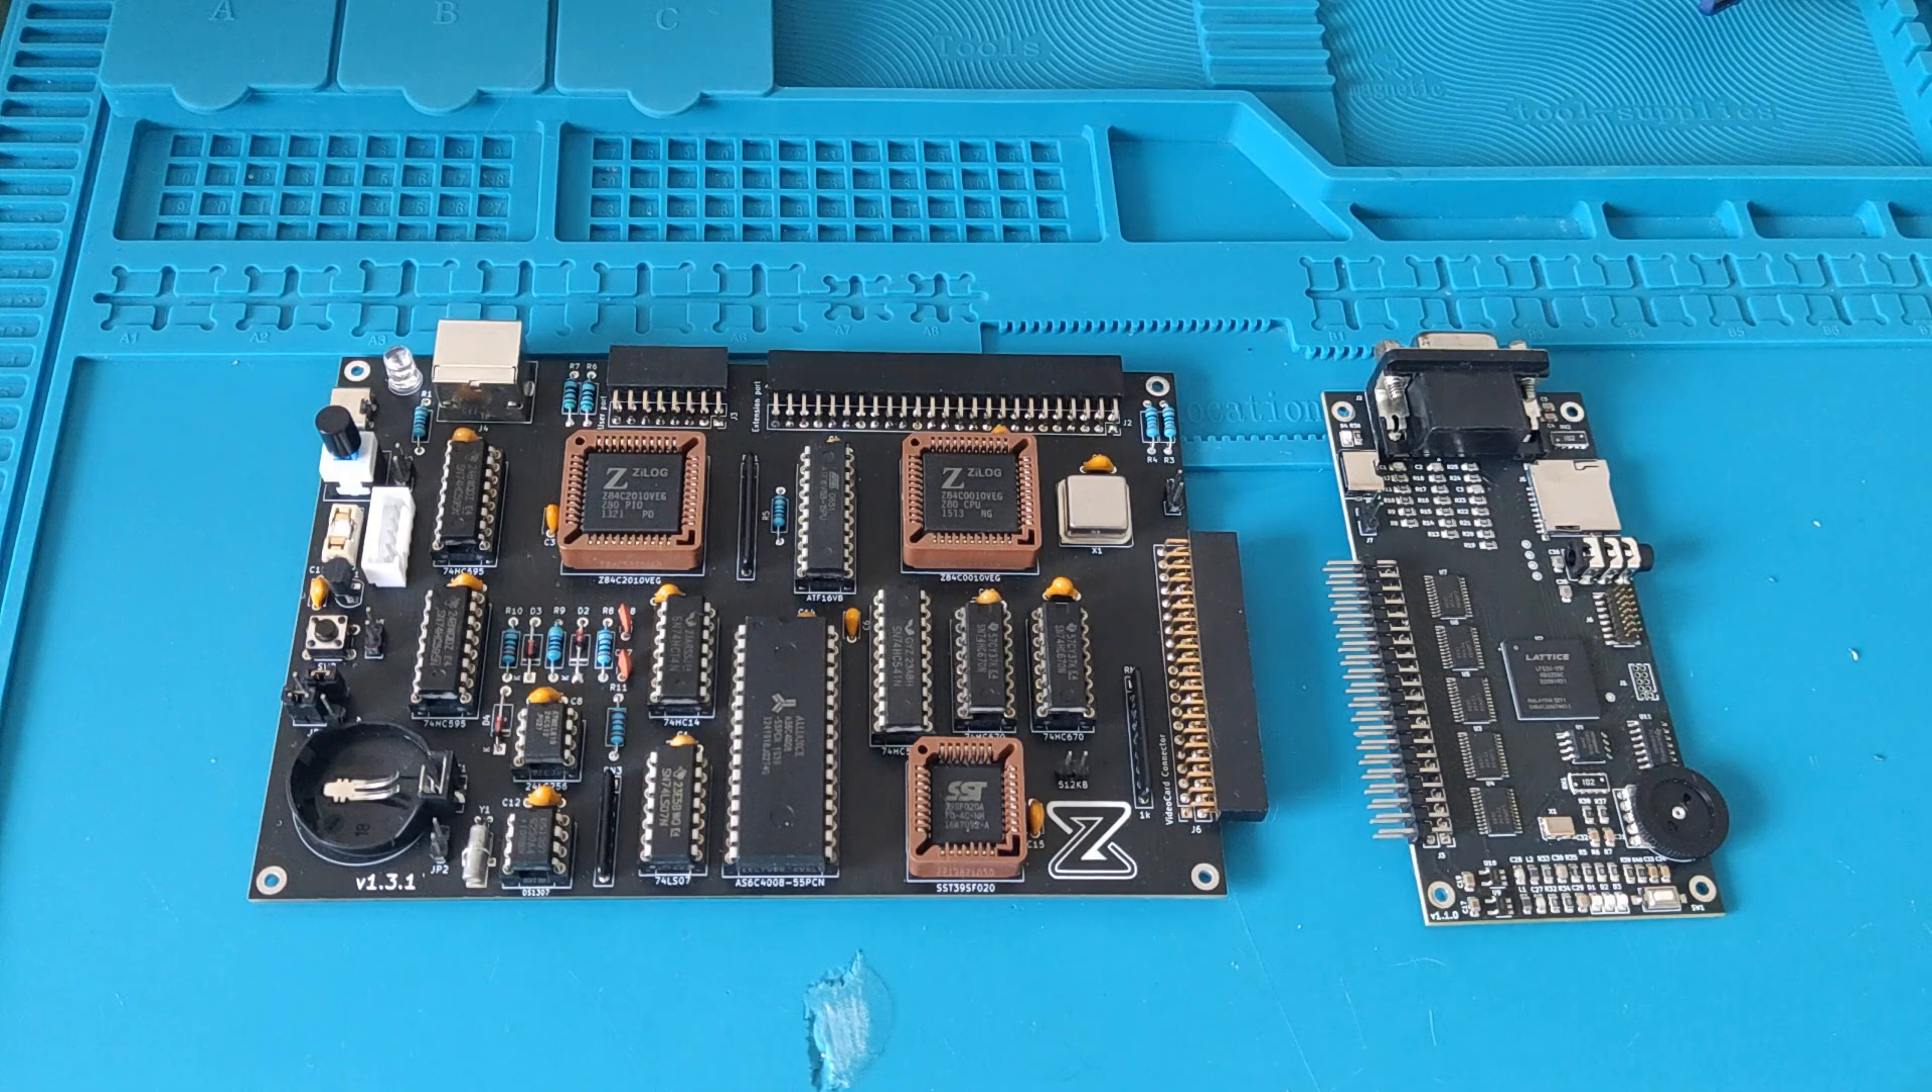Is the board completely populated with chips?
Yes.